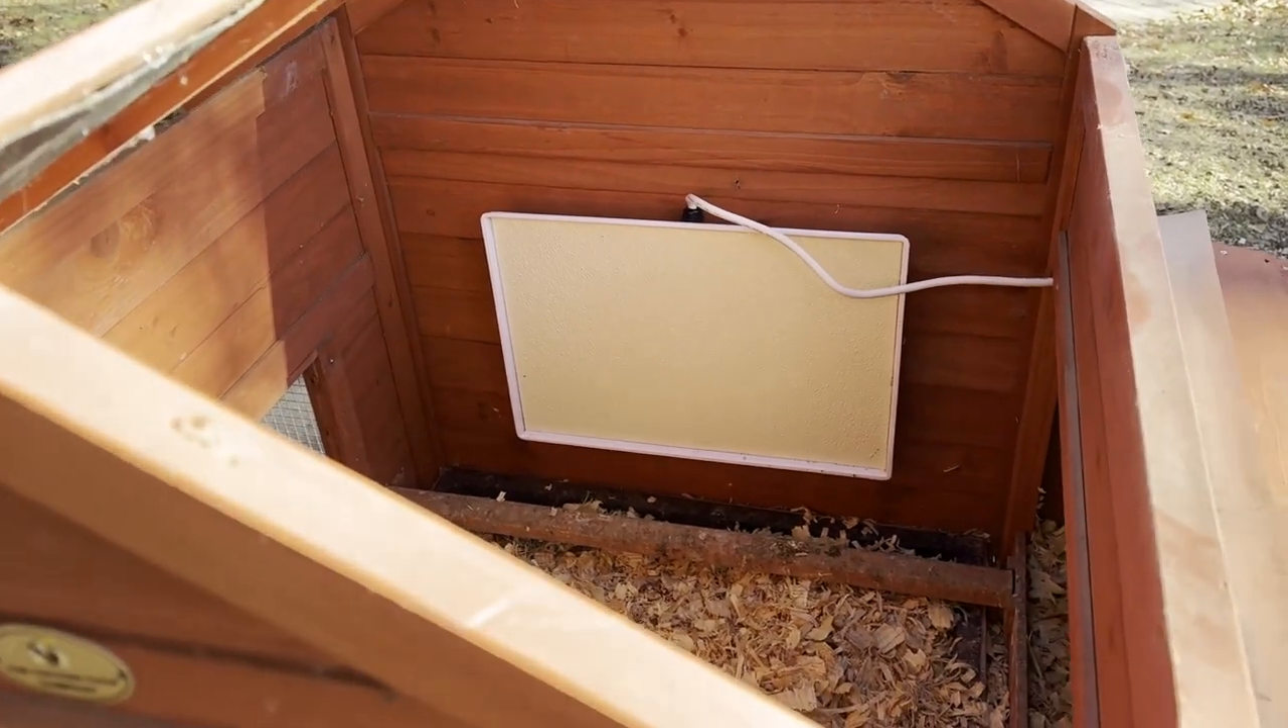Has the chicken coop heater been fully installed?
Yes.